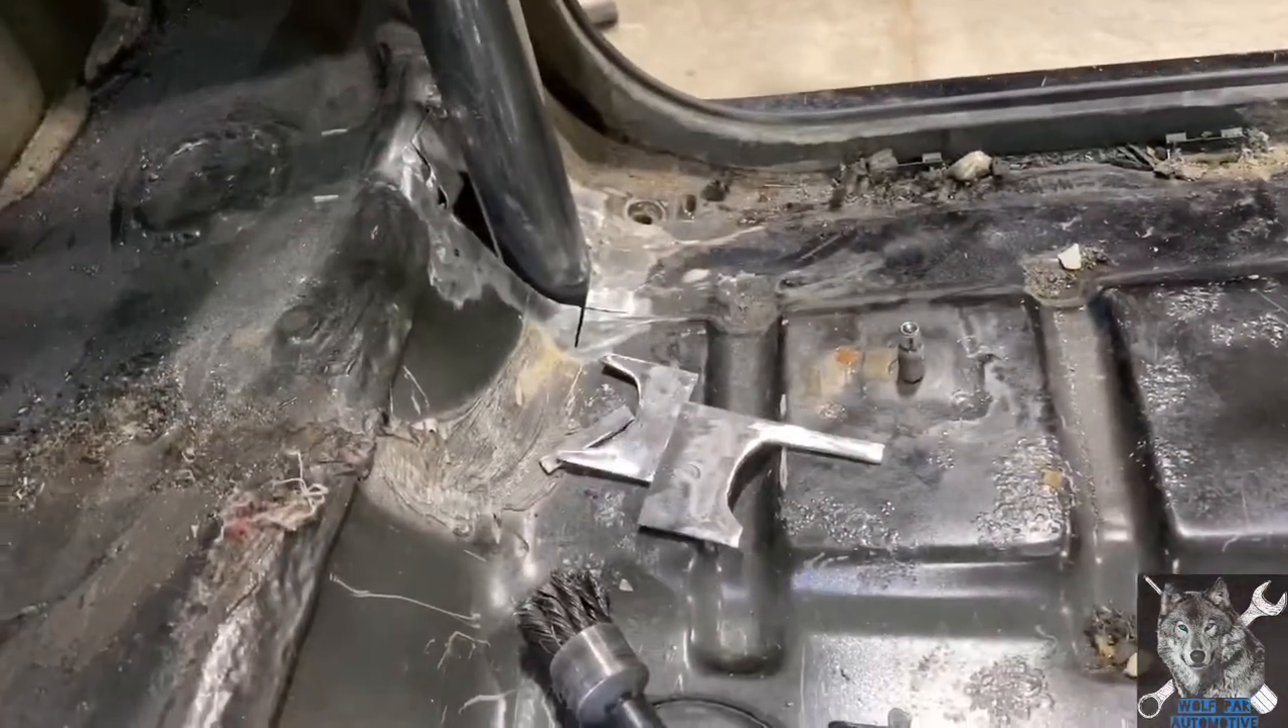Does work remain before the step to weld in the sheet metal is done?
Yes.